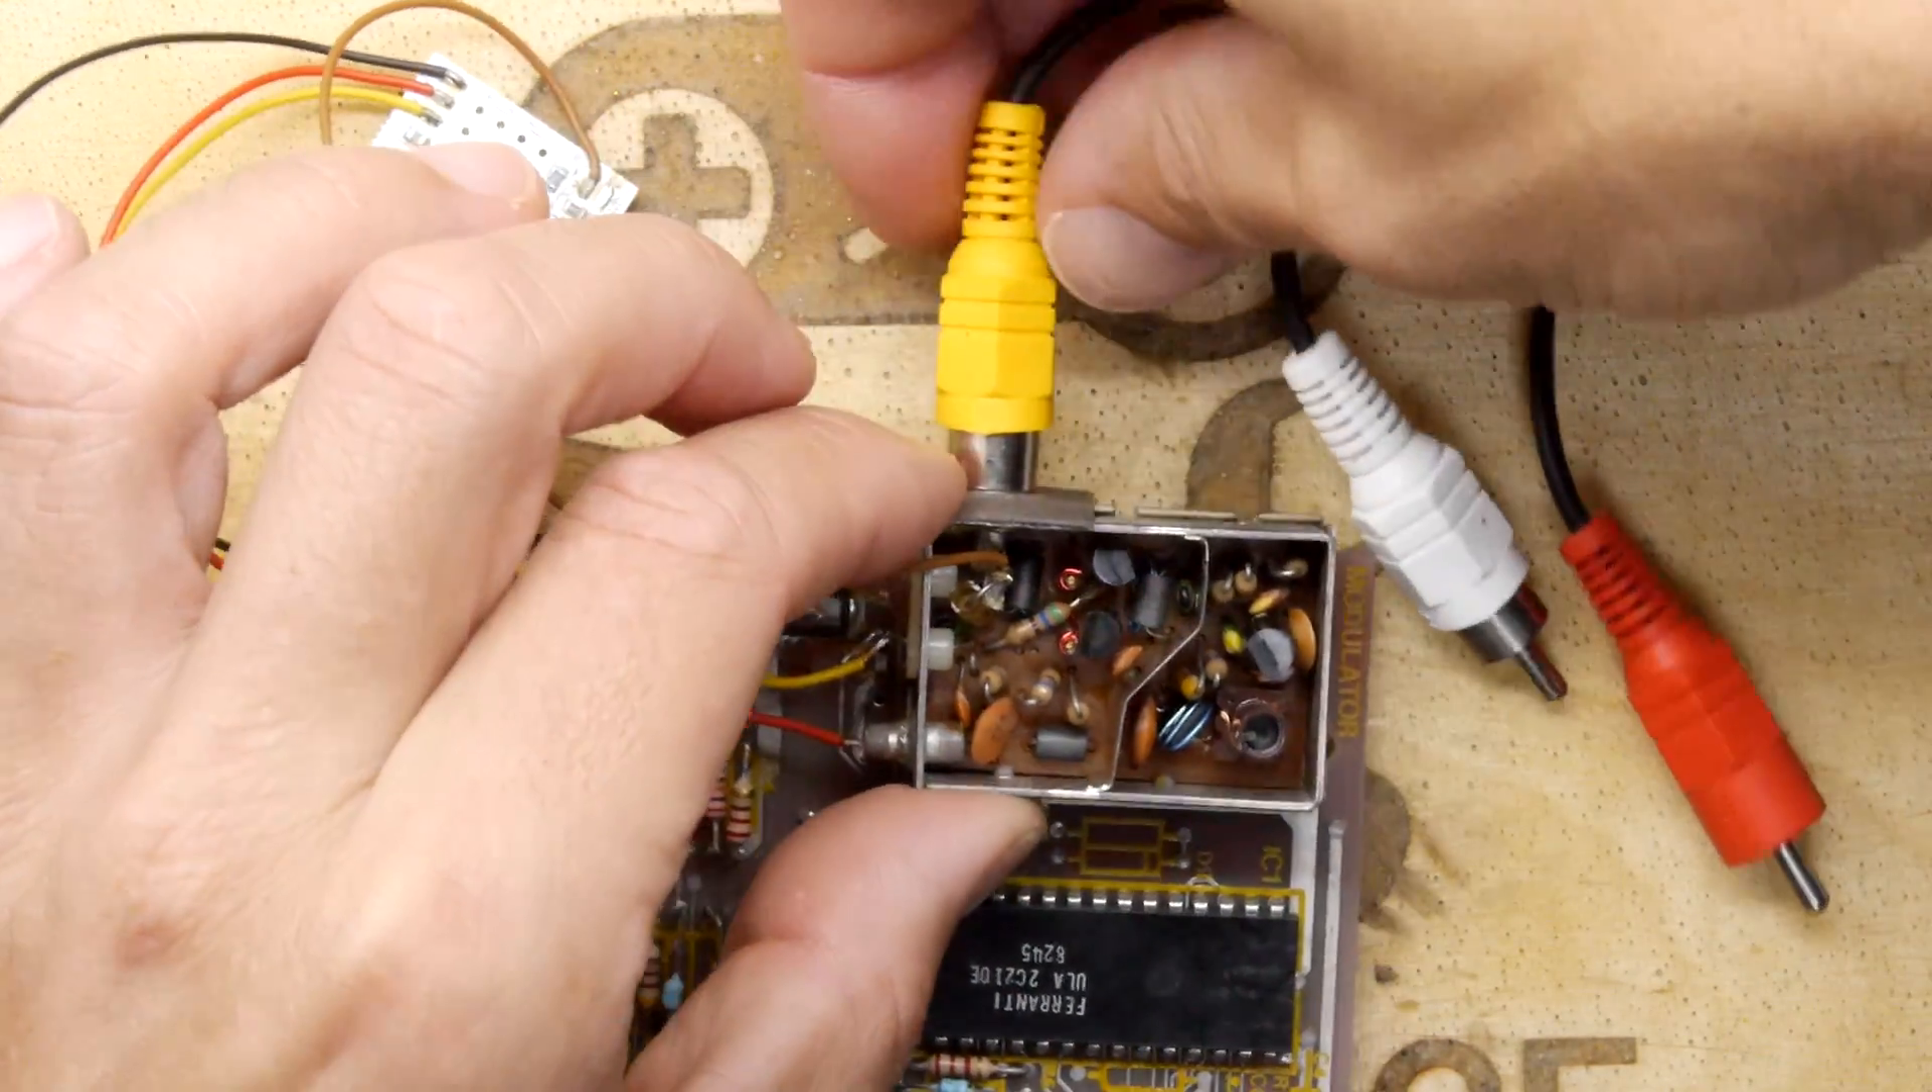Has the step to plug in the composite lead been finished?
Yes.